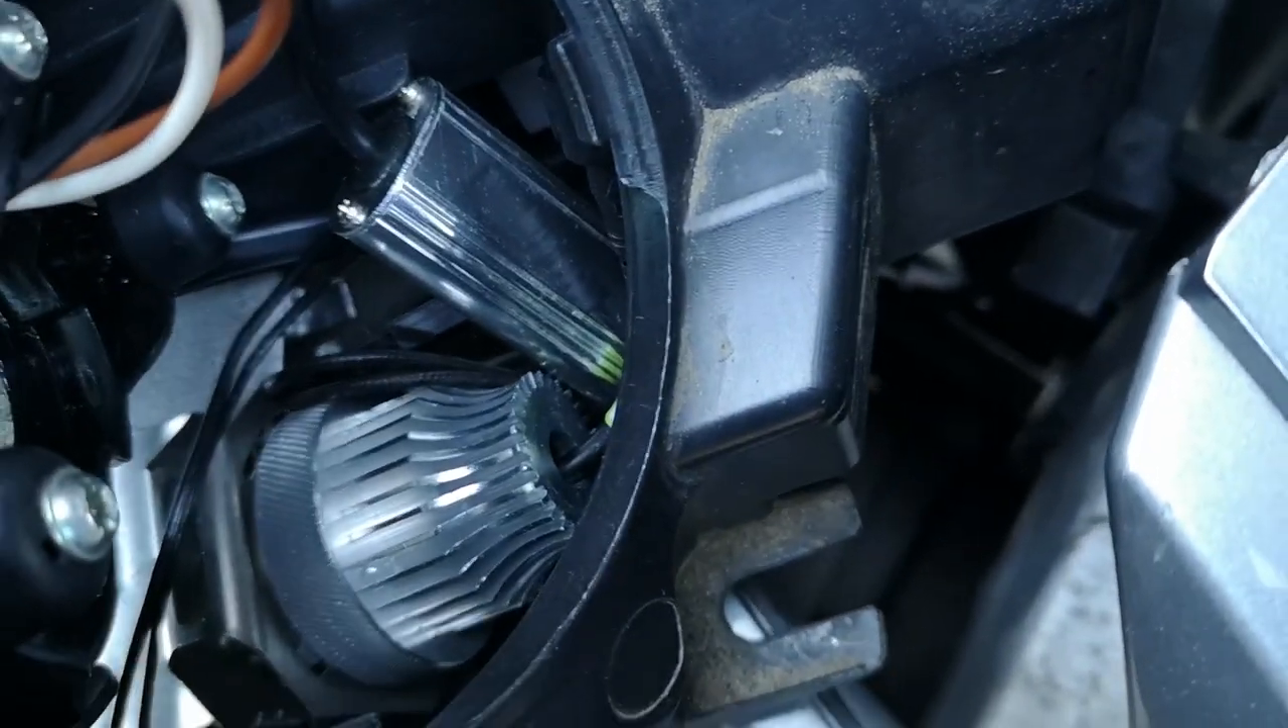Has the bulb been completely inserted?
Yes.